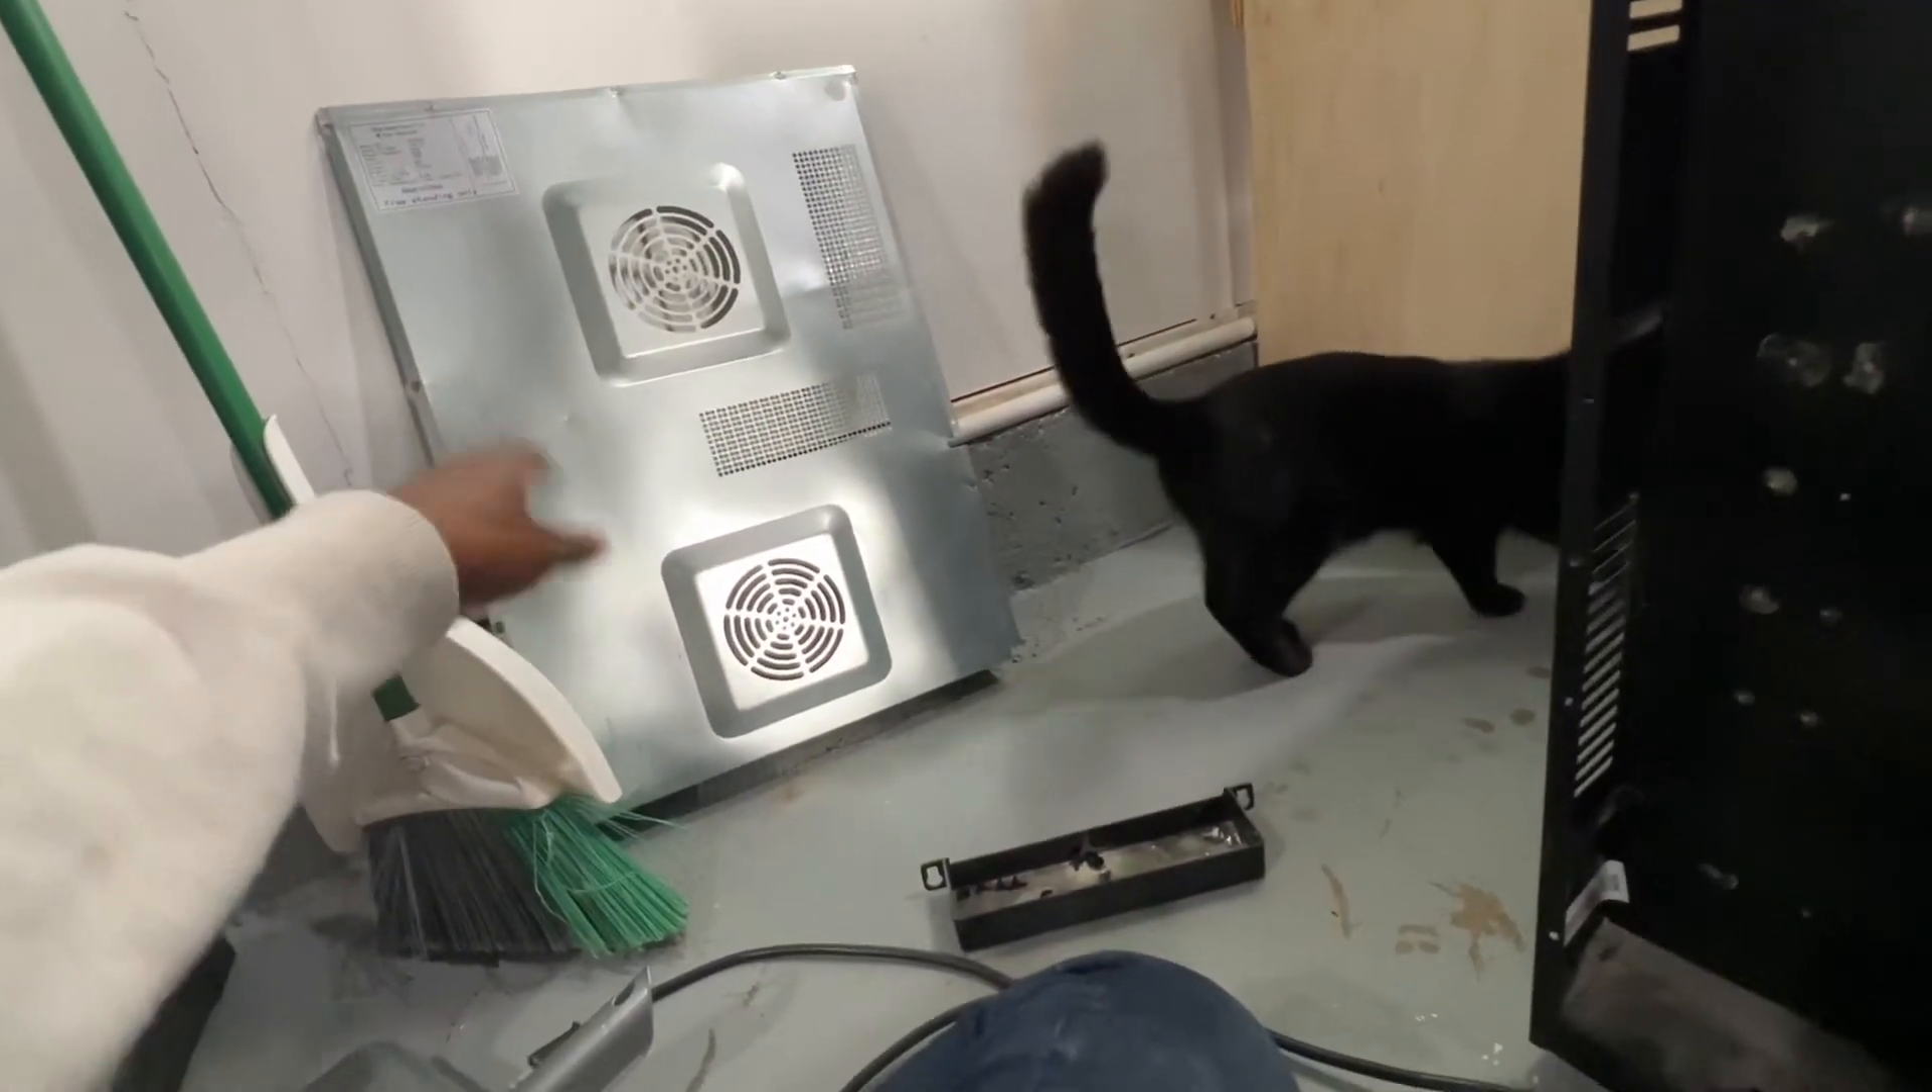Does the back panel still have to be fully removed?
No.